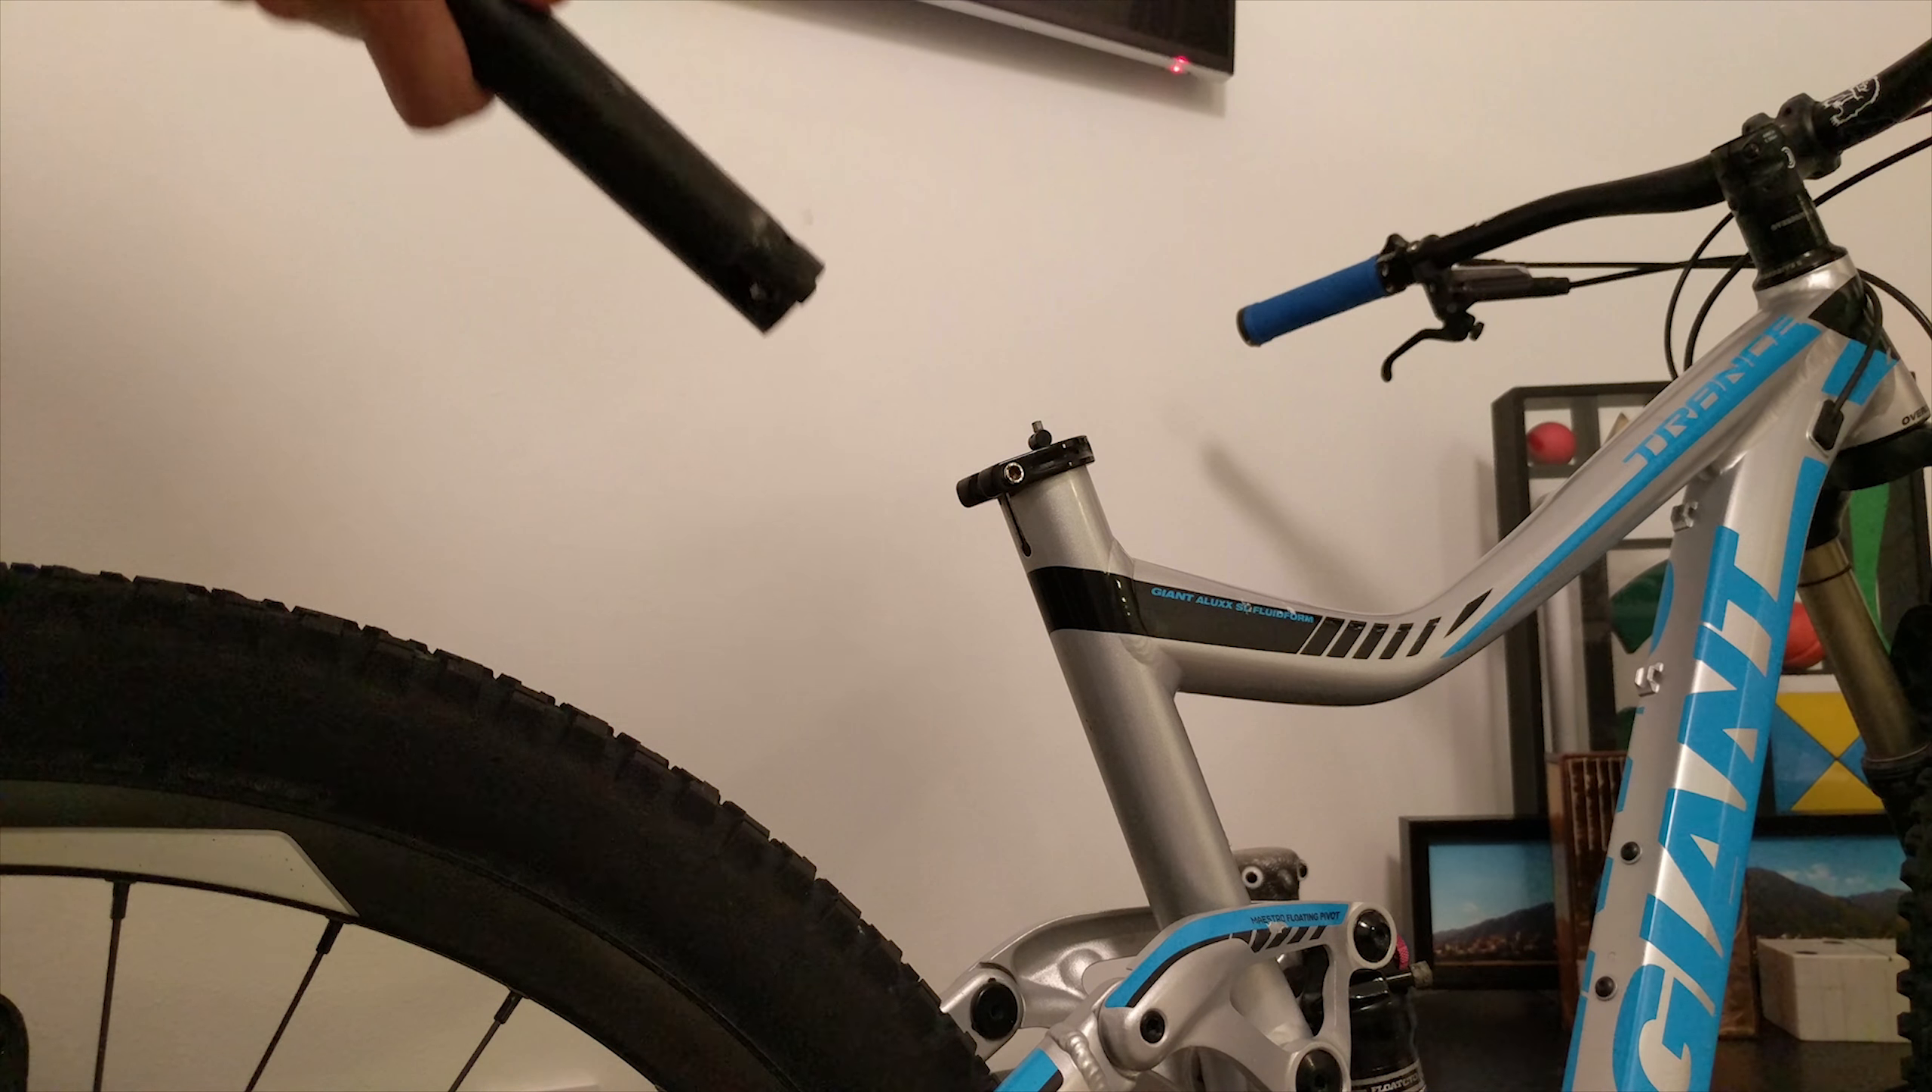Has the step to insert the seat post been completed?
No.